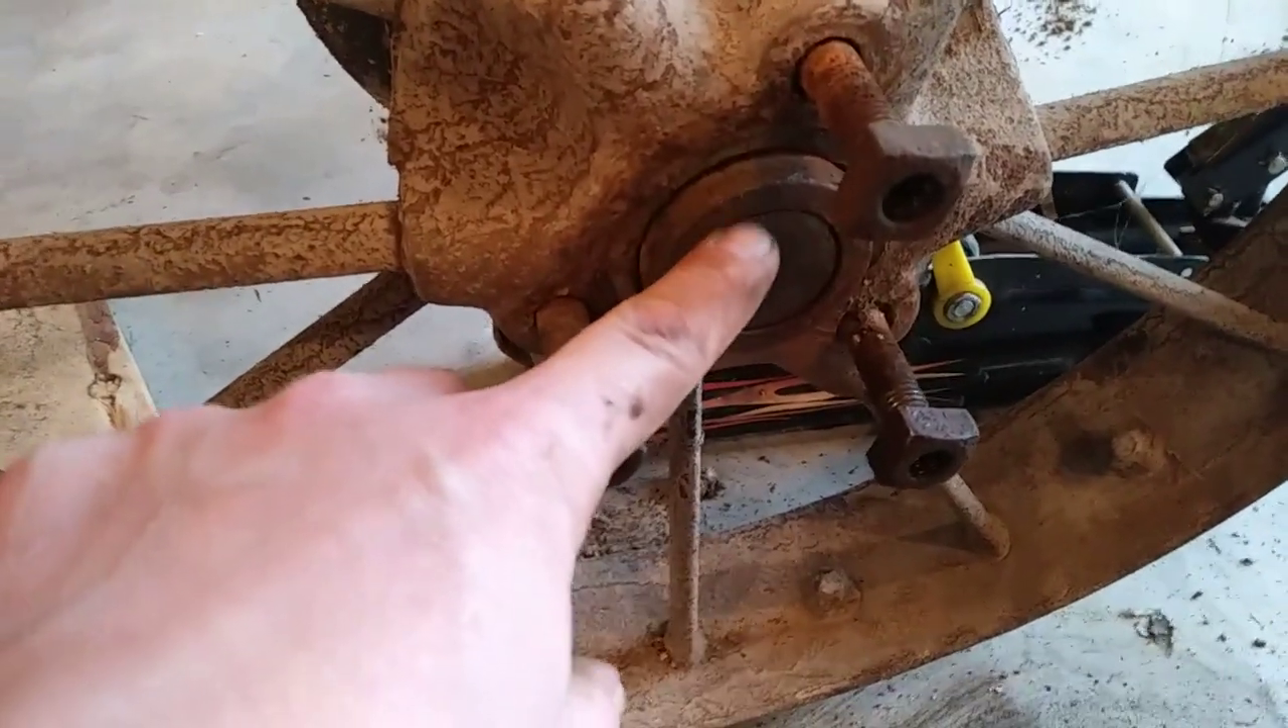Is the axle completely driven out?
No.